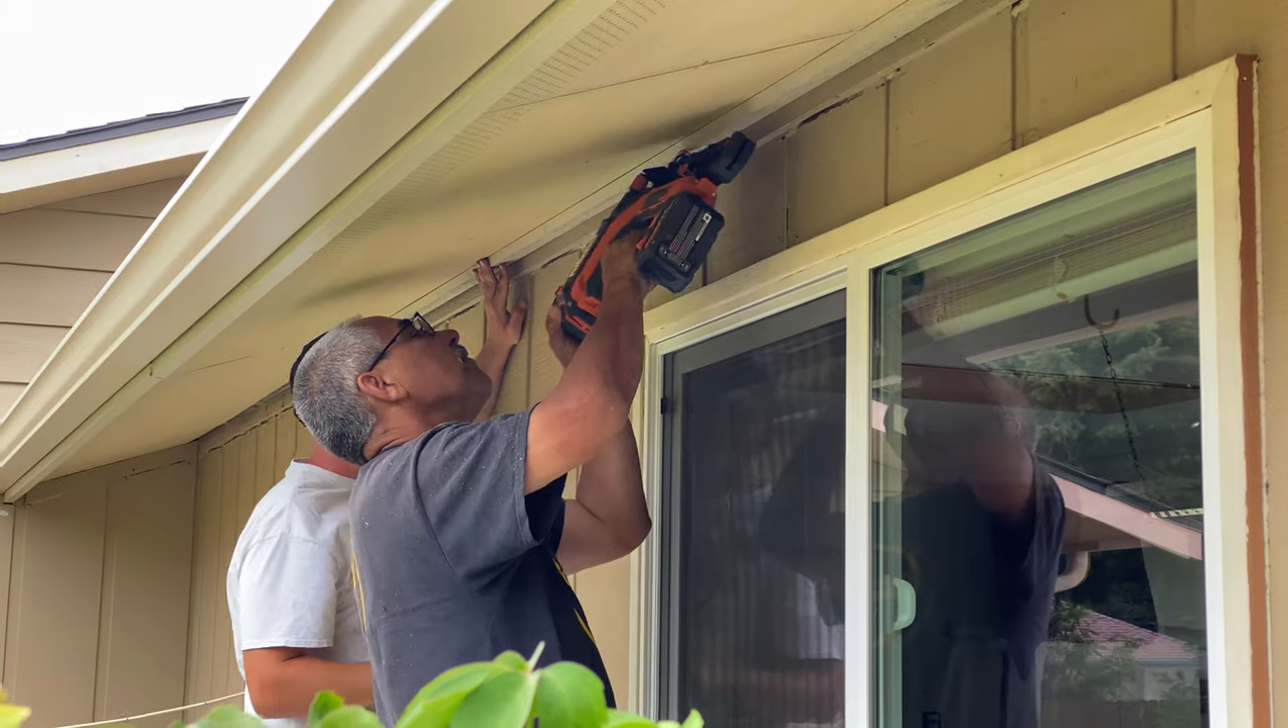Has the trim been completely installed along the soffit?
No.